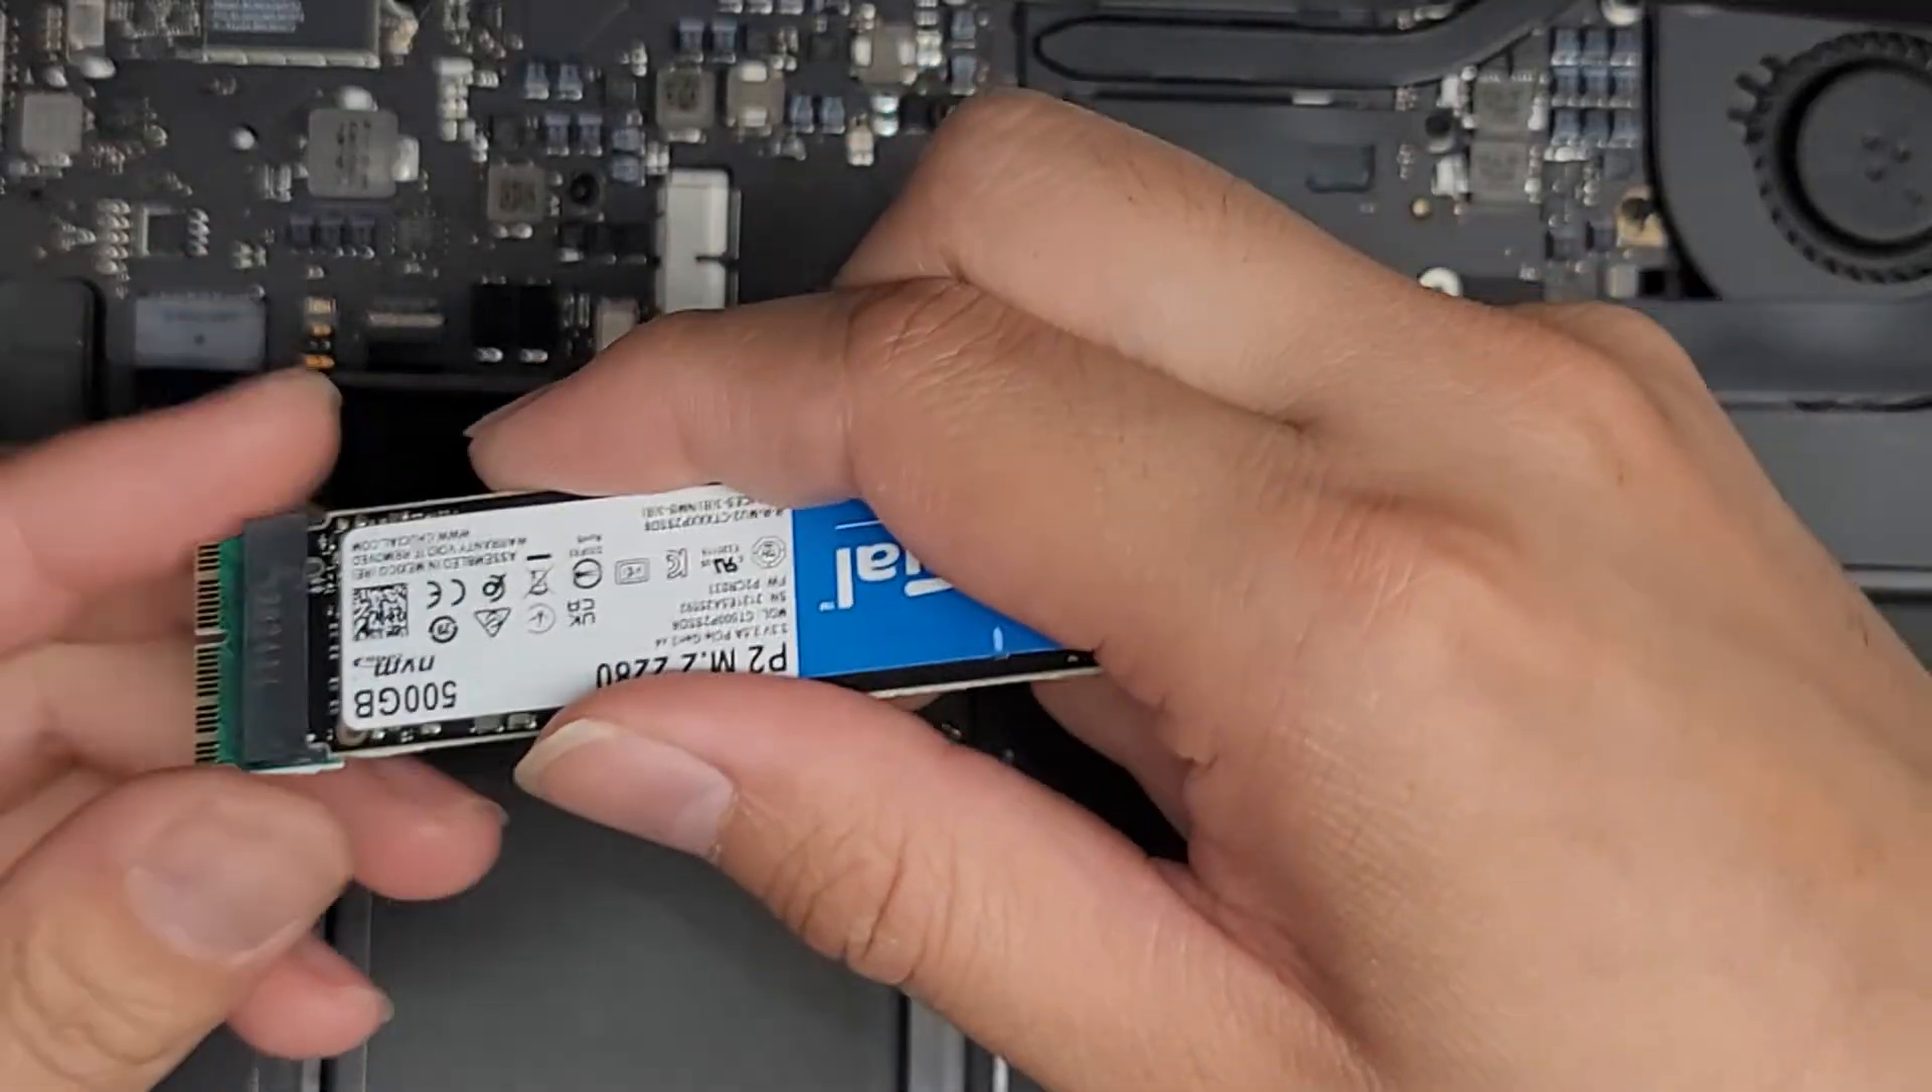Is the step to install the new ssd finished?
No.